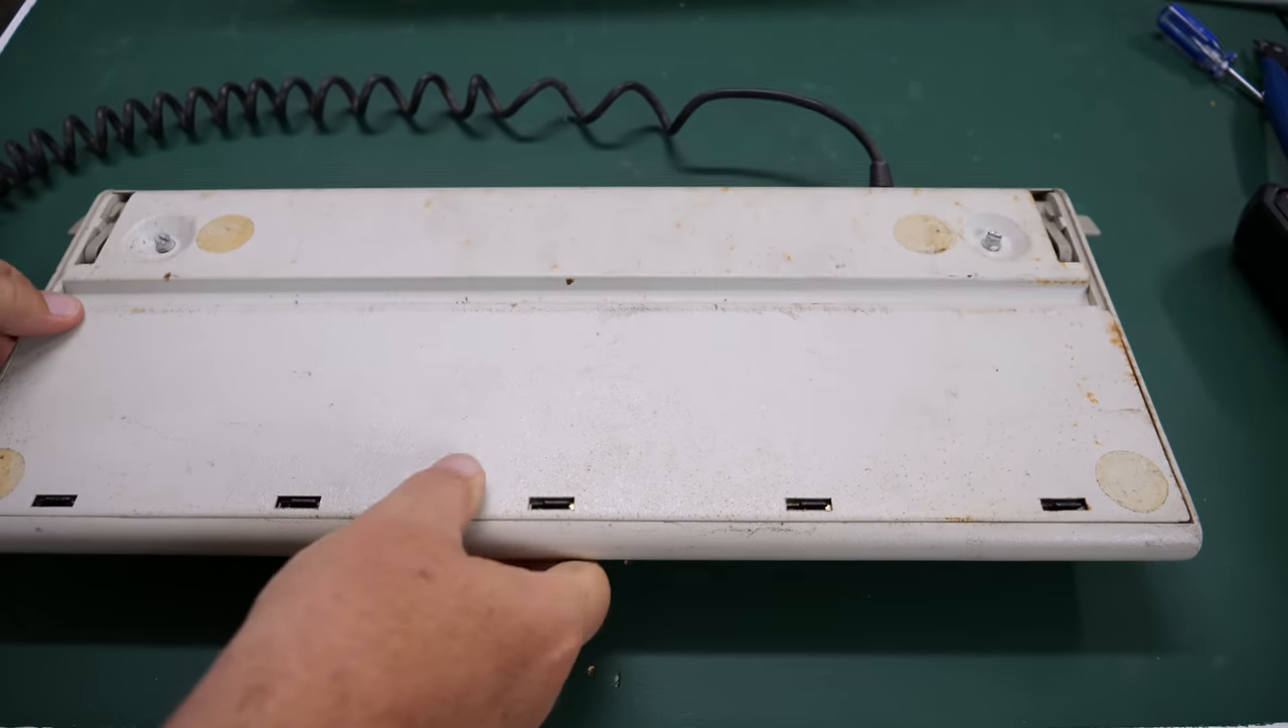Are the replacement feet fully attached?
No.